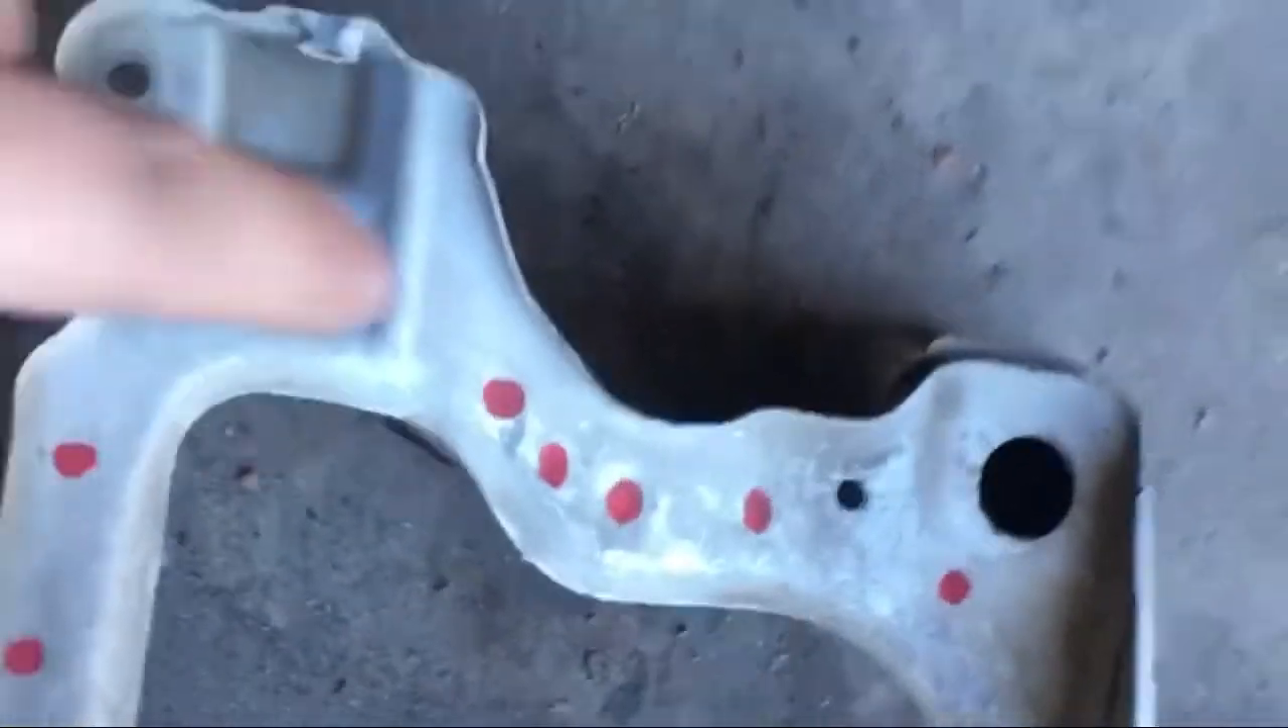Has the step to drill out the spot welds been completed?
No.